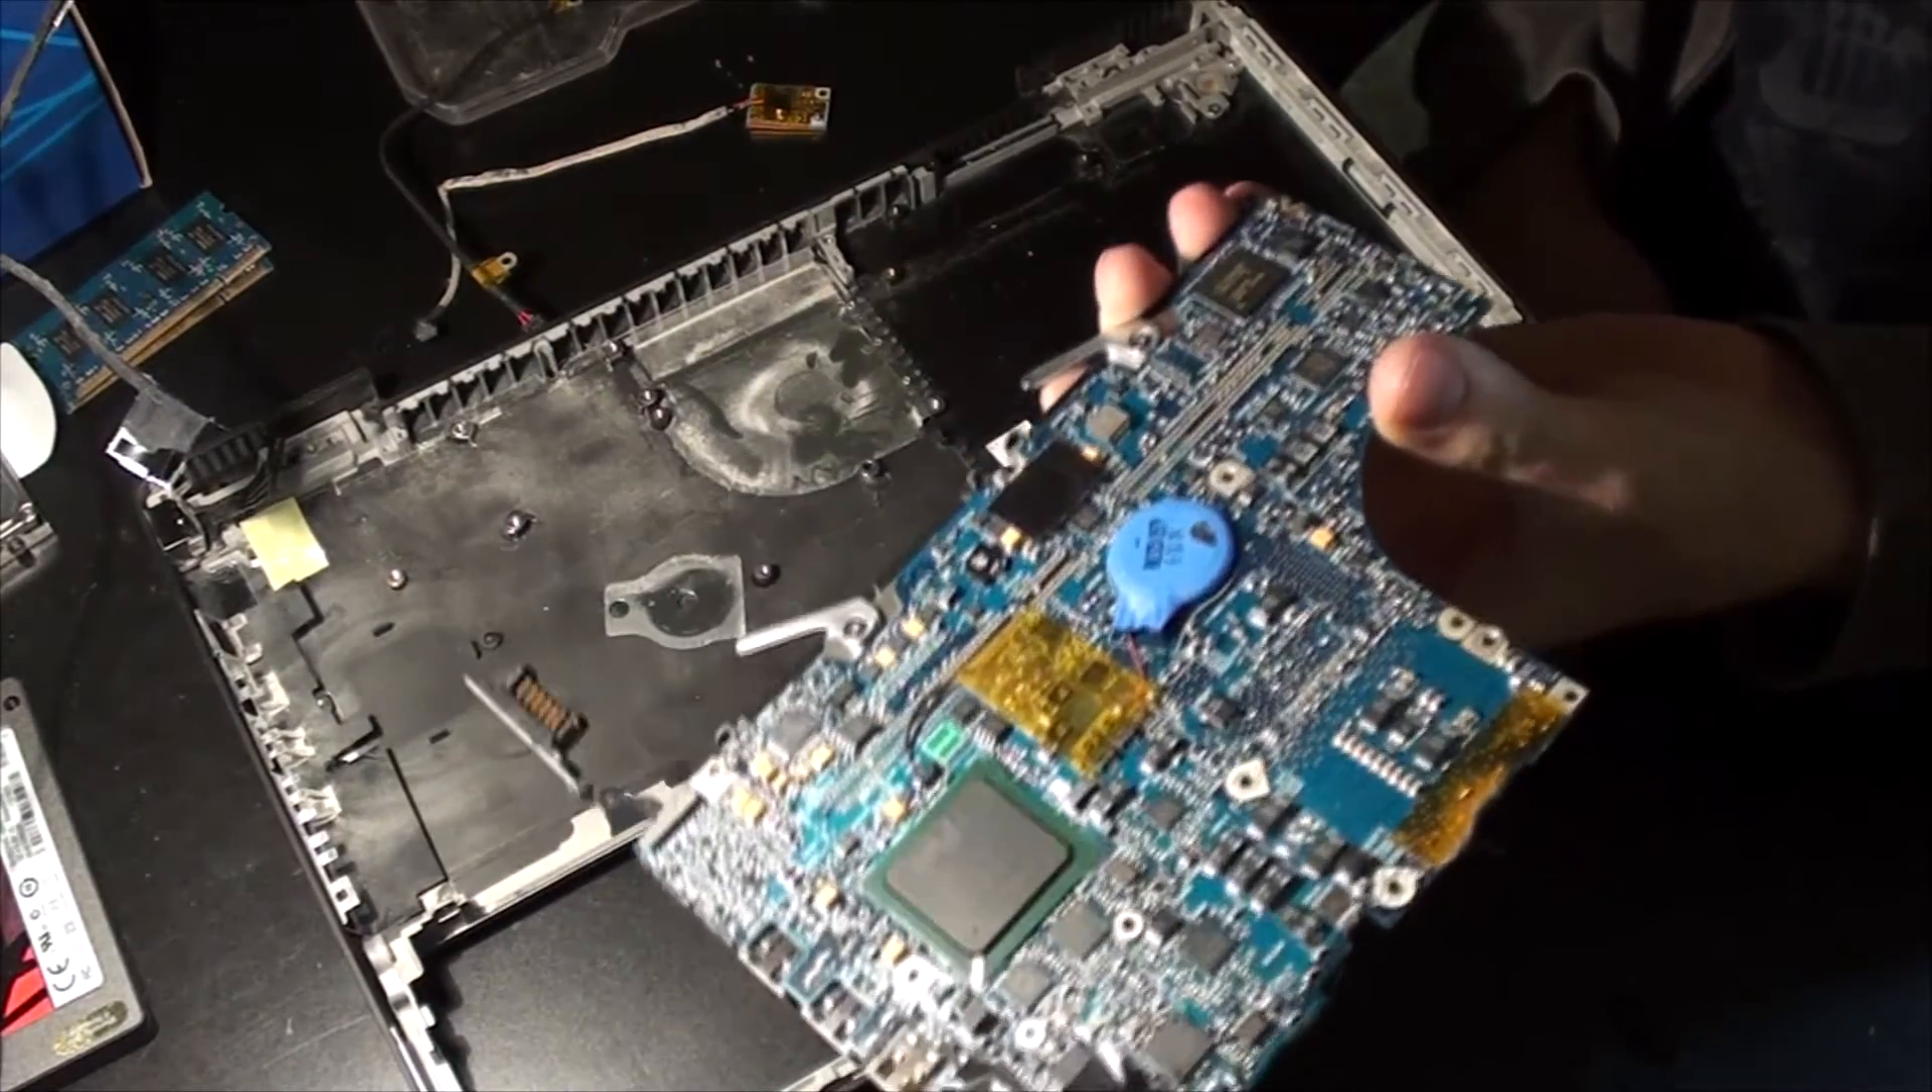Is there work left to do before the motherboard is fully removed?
No.